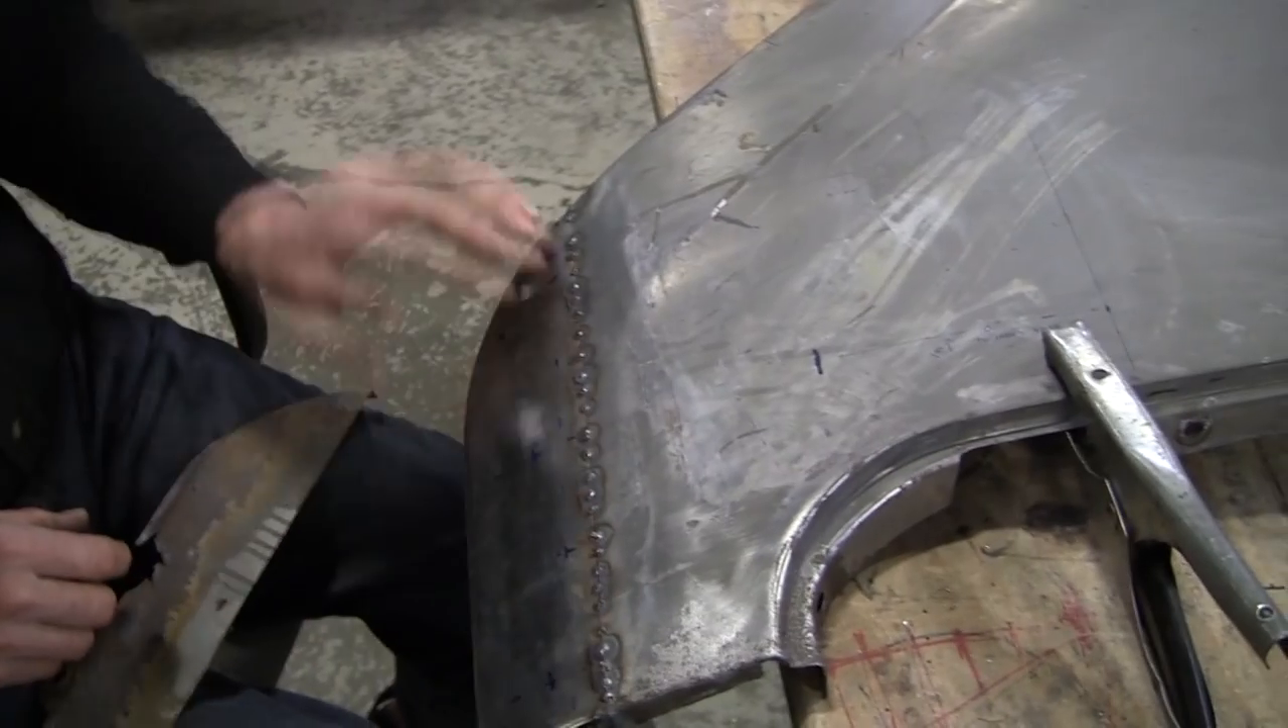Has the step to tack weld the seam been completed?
Yes.